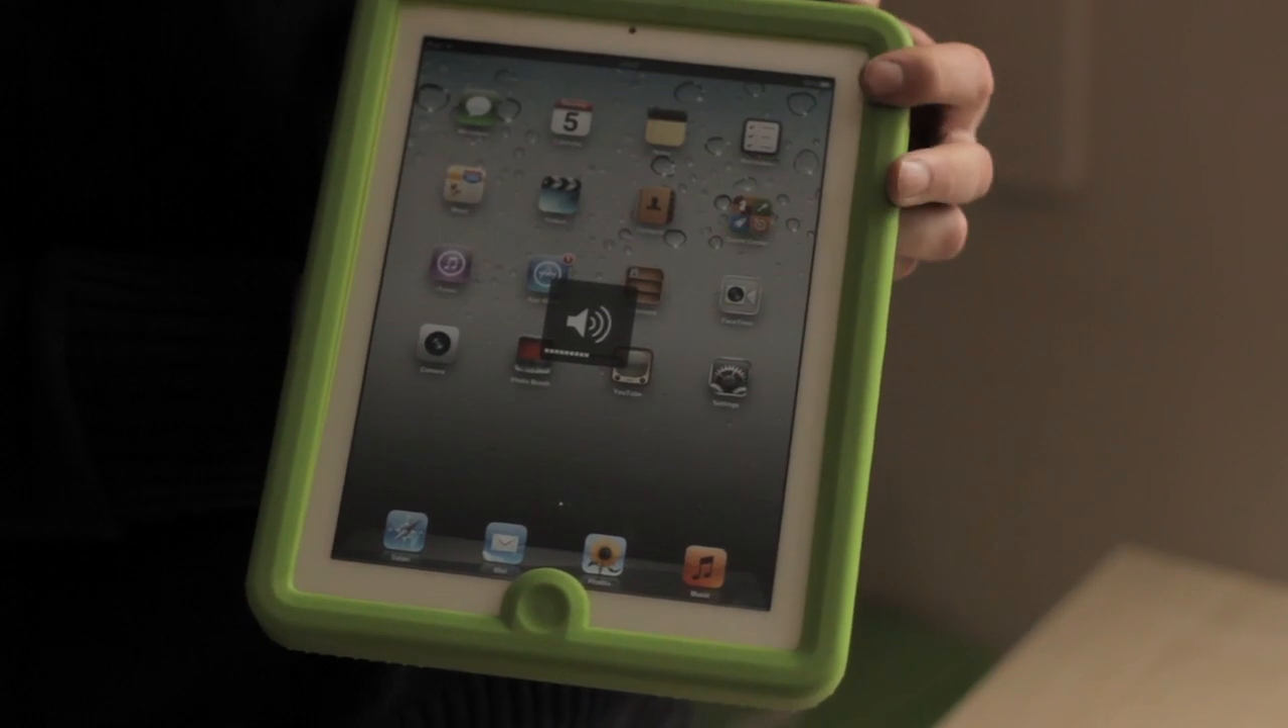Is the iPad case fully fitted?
Yes.